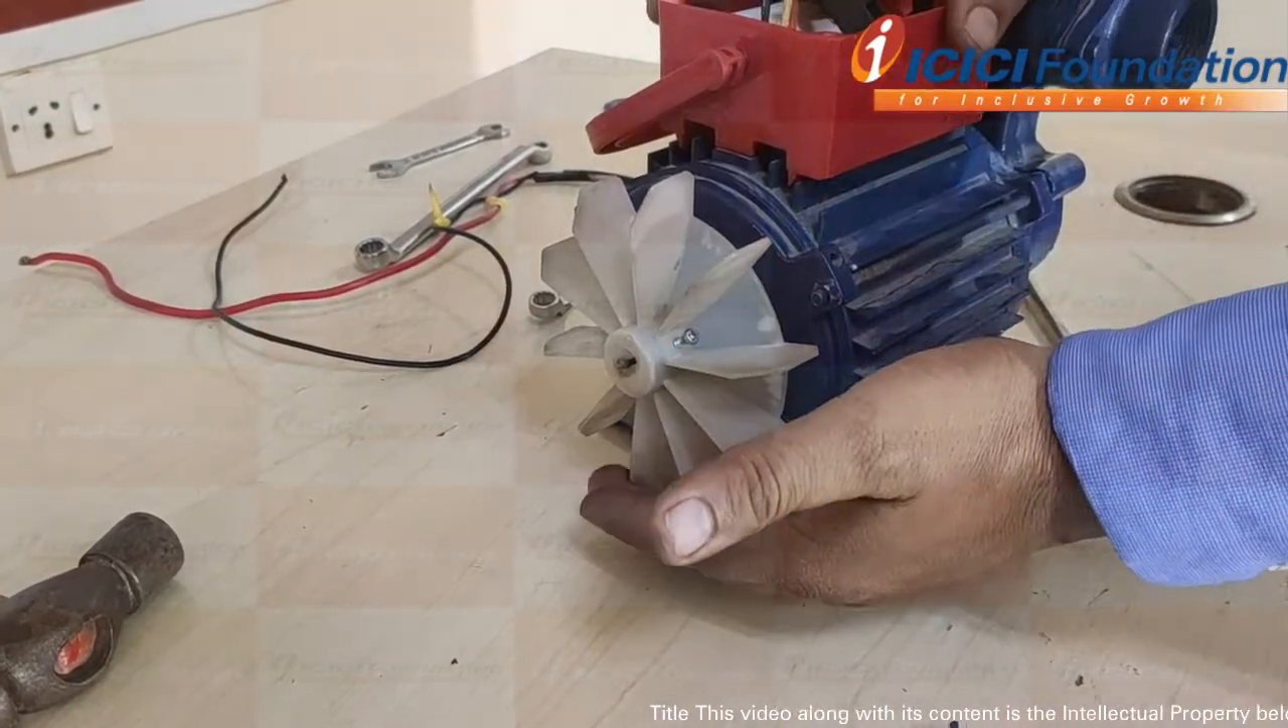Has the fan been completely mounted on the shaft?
Yes.